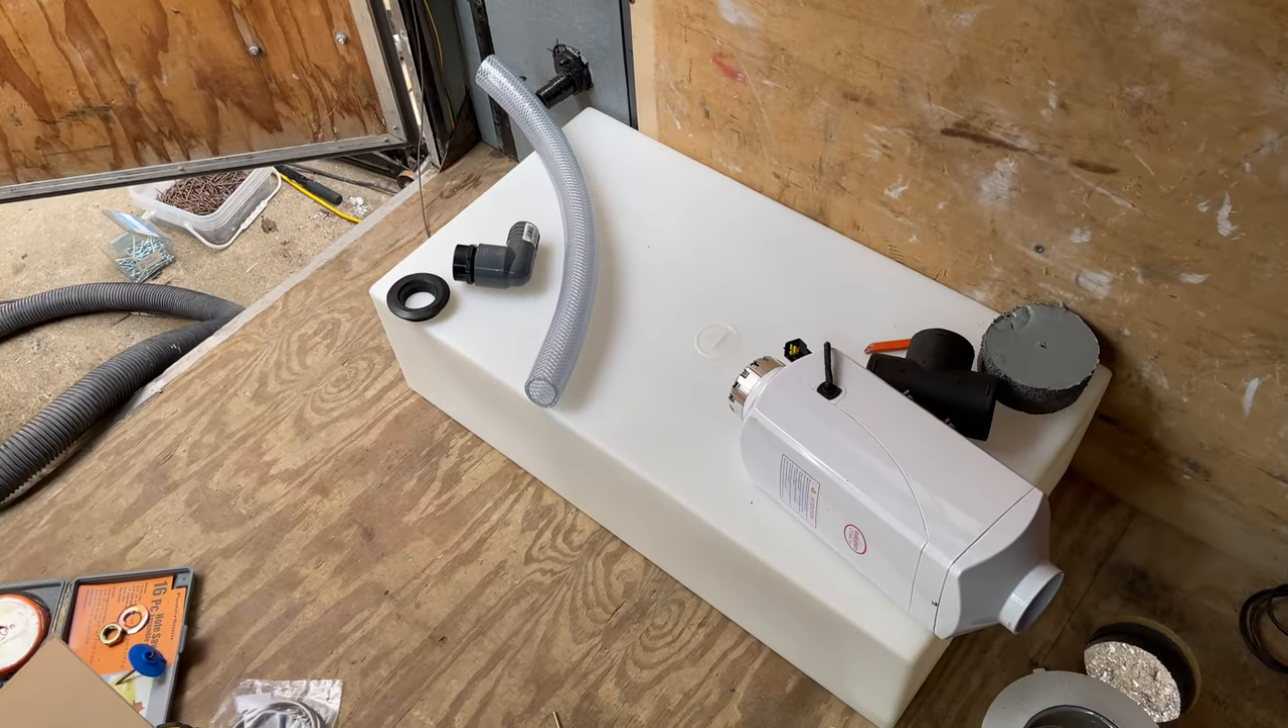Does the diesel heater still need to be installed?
Yes.